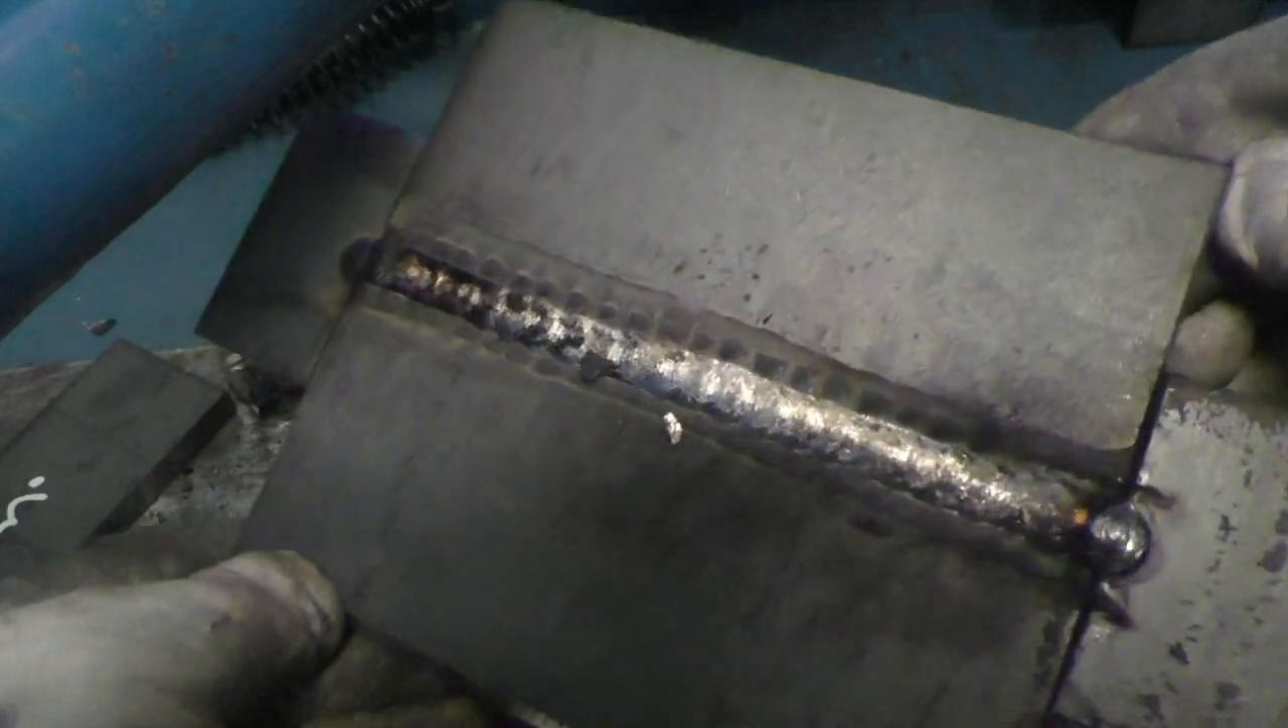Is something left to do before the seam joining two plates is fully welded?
No.